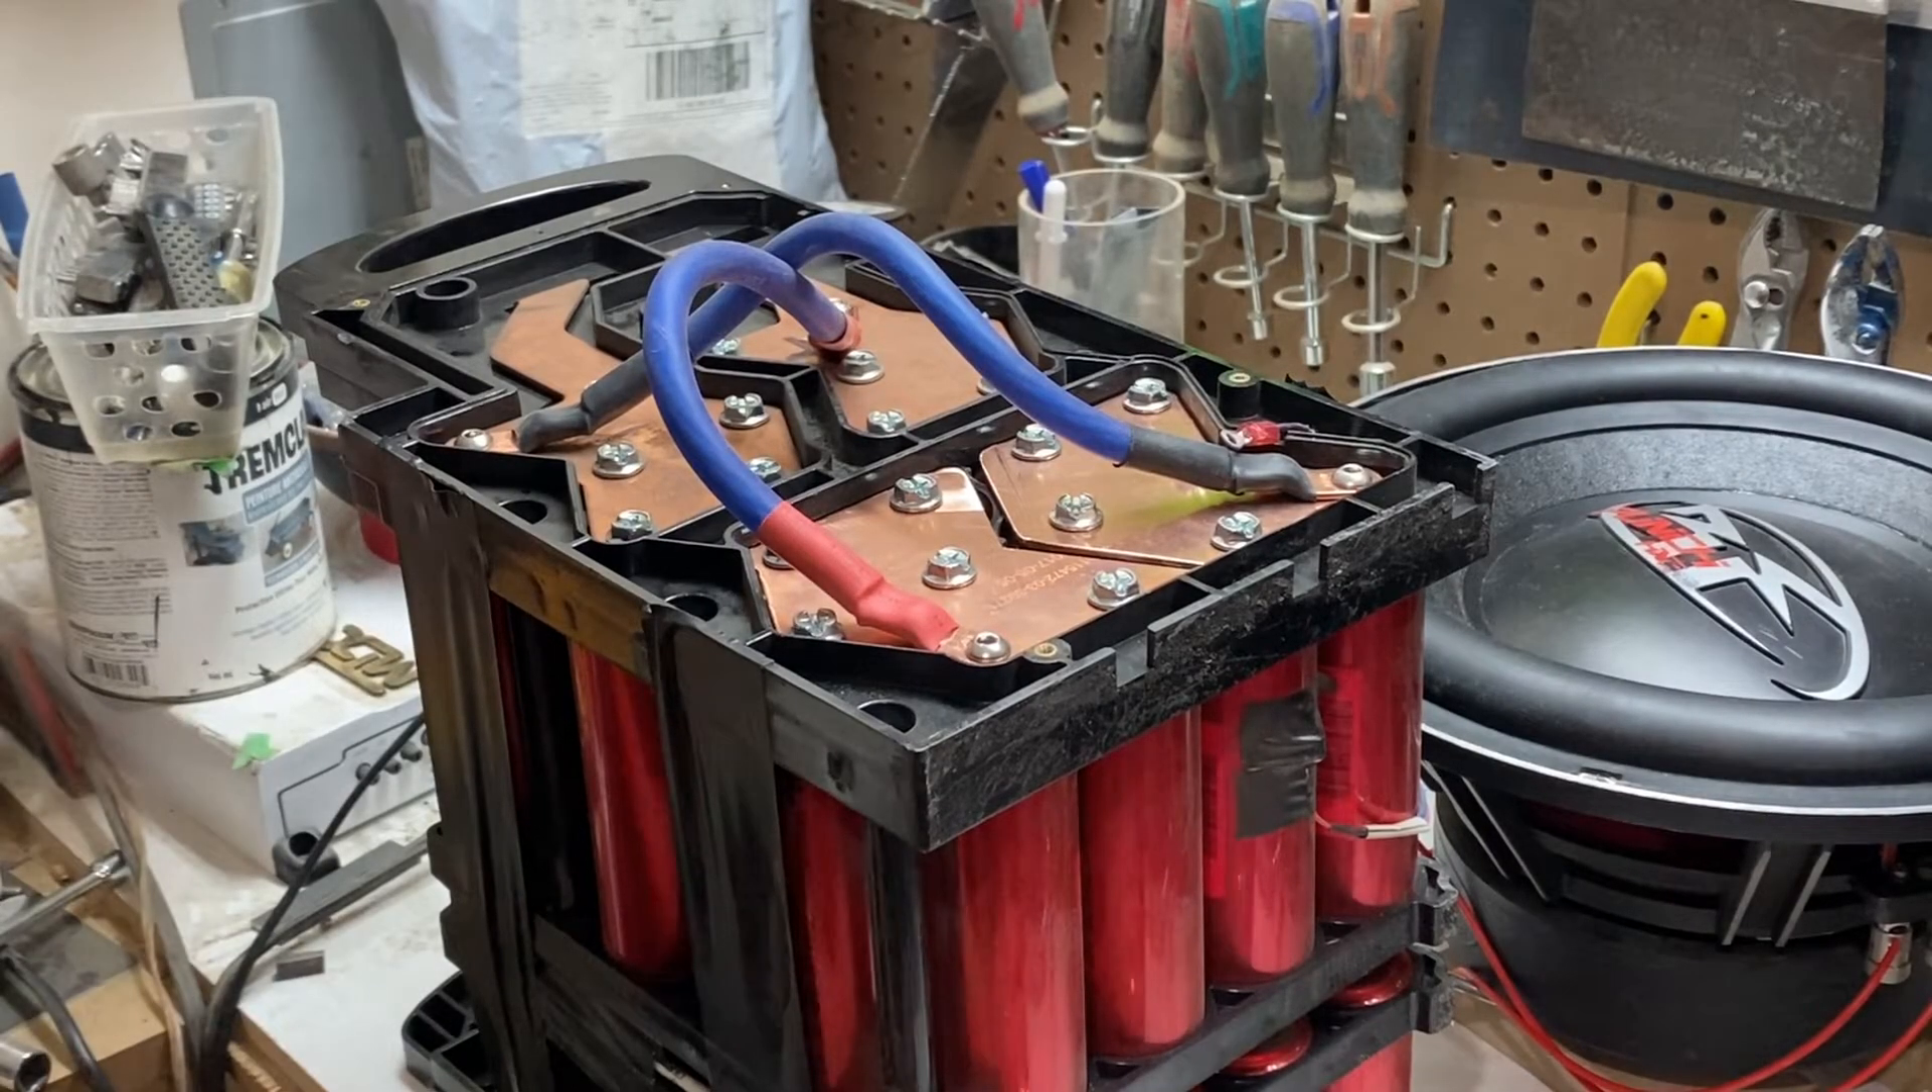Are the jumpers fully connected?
Yes.